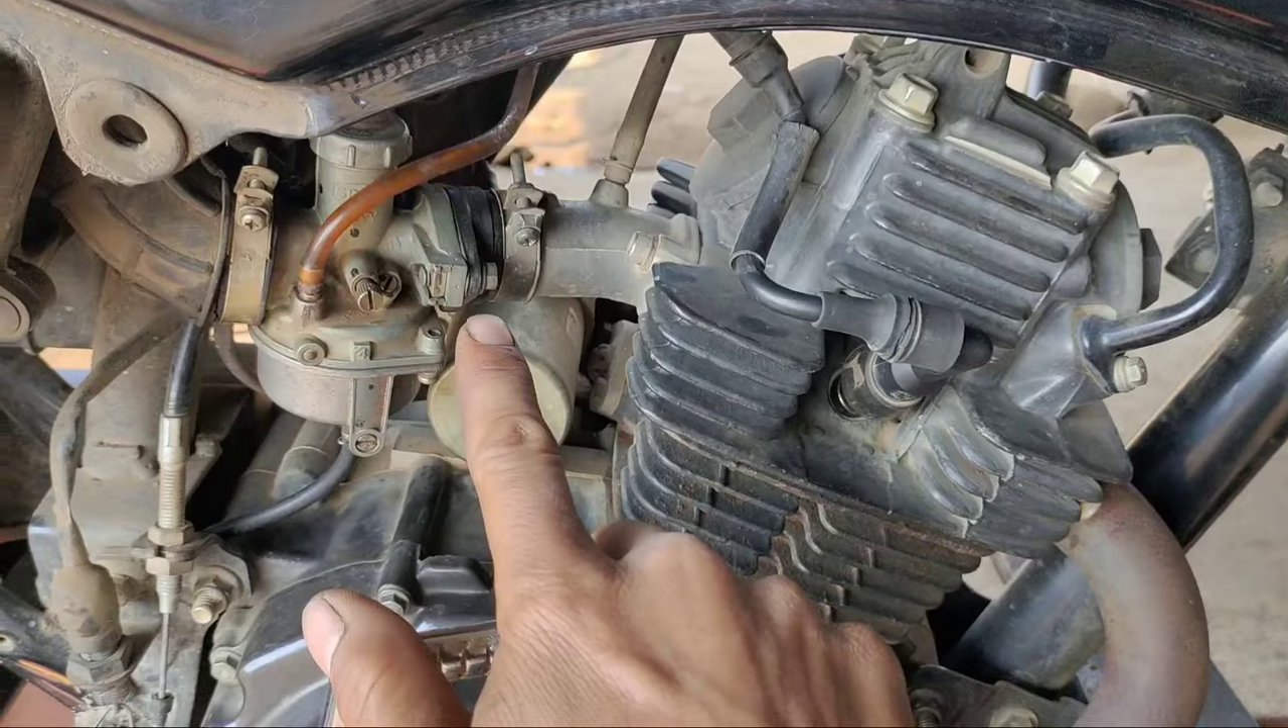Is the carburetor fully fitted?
Yes.